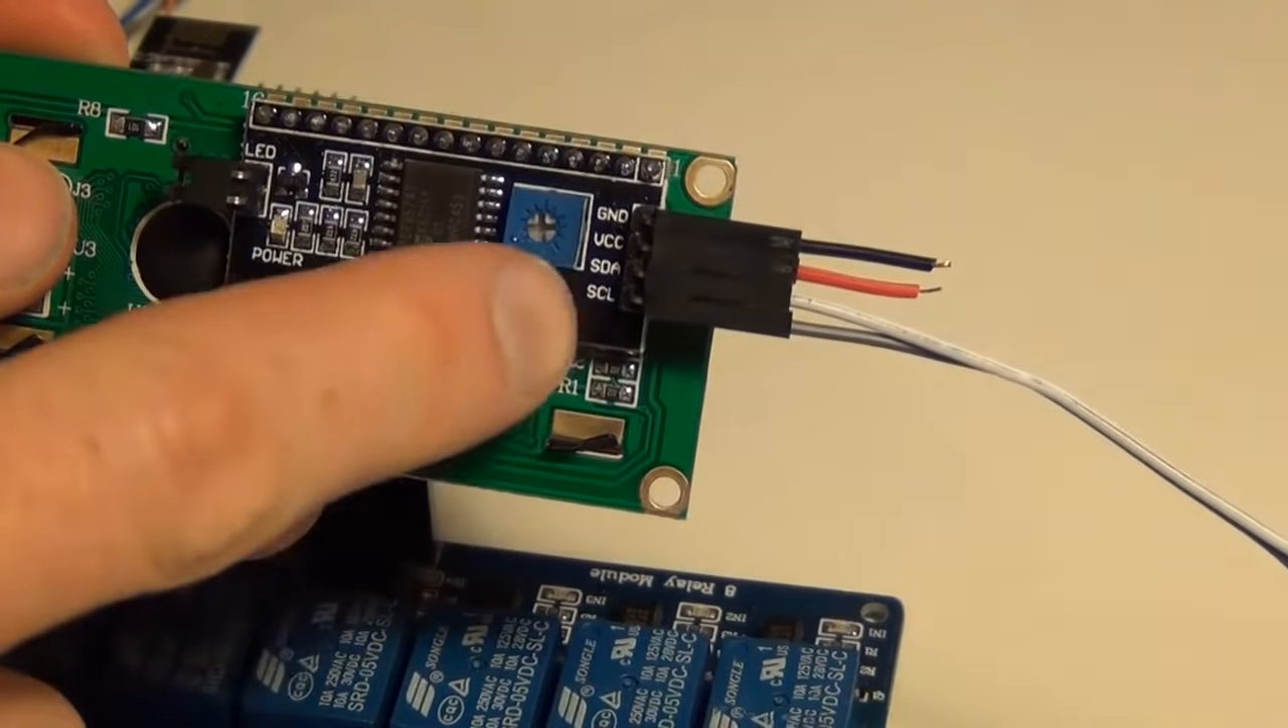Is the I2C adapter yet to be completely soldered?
No.